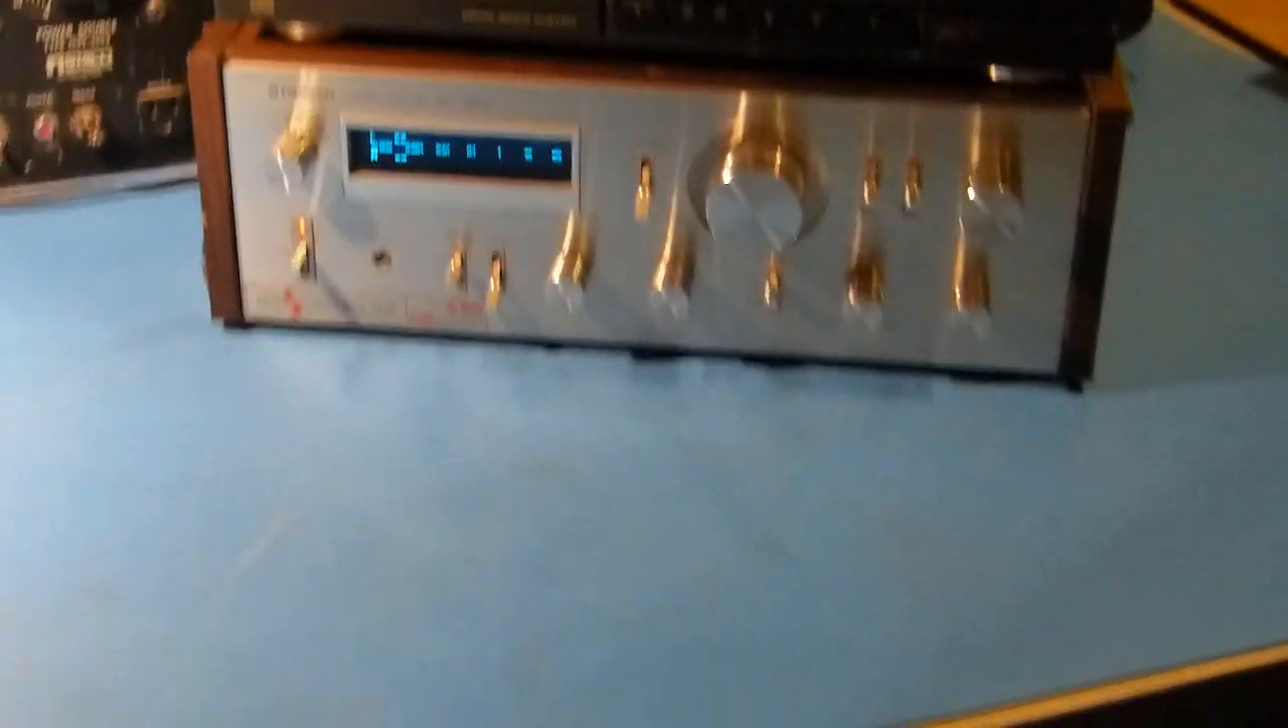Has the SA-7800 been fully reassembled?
Yes.